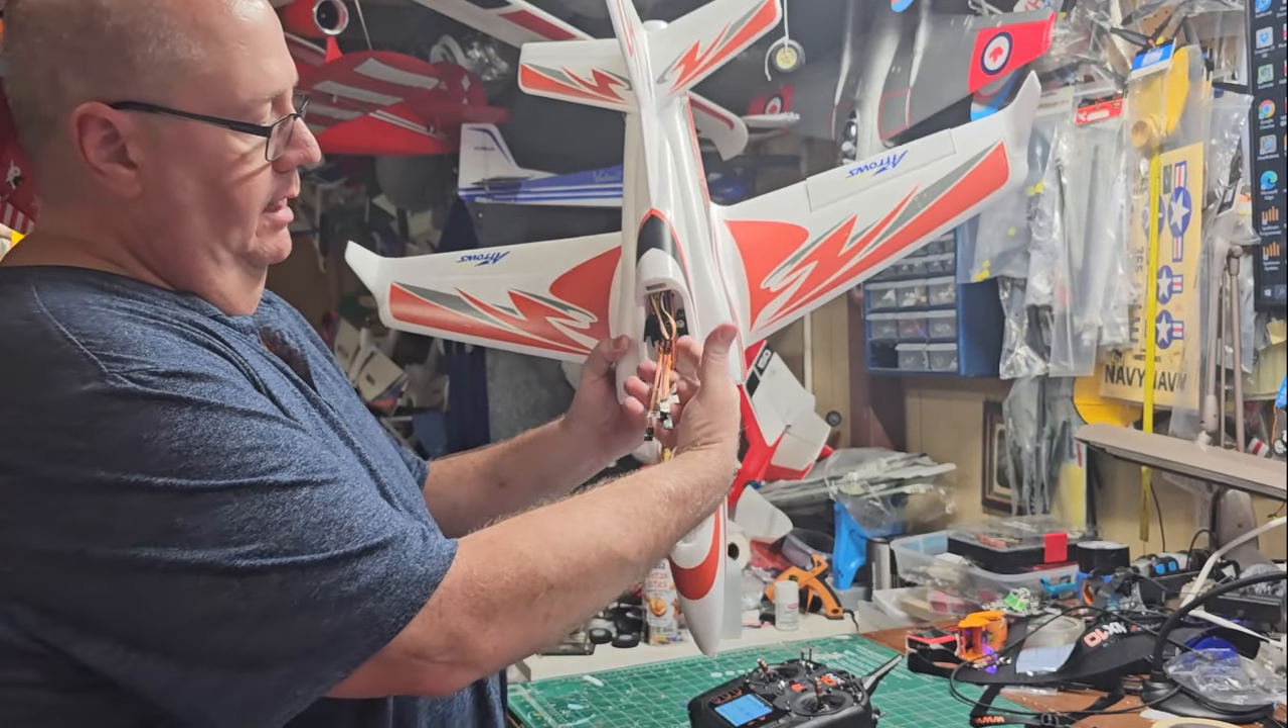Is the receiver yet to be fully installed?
Yes.